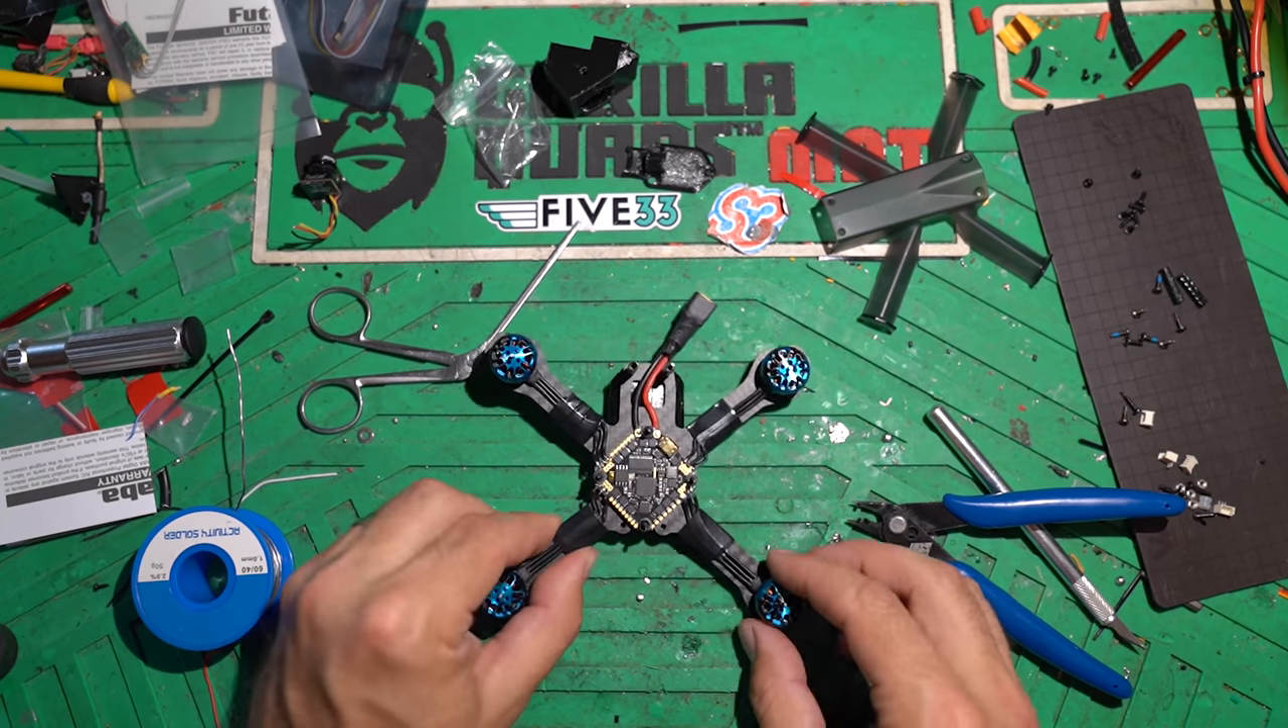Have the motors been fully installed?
Yes.